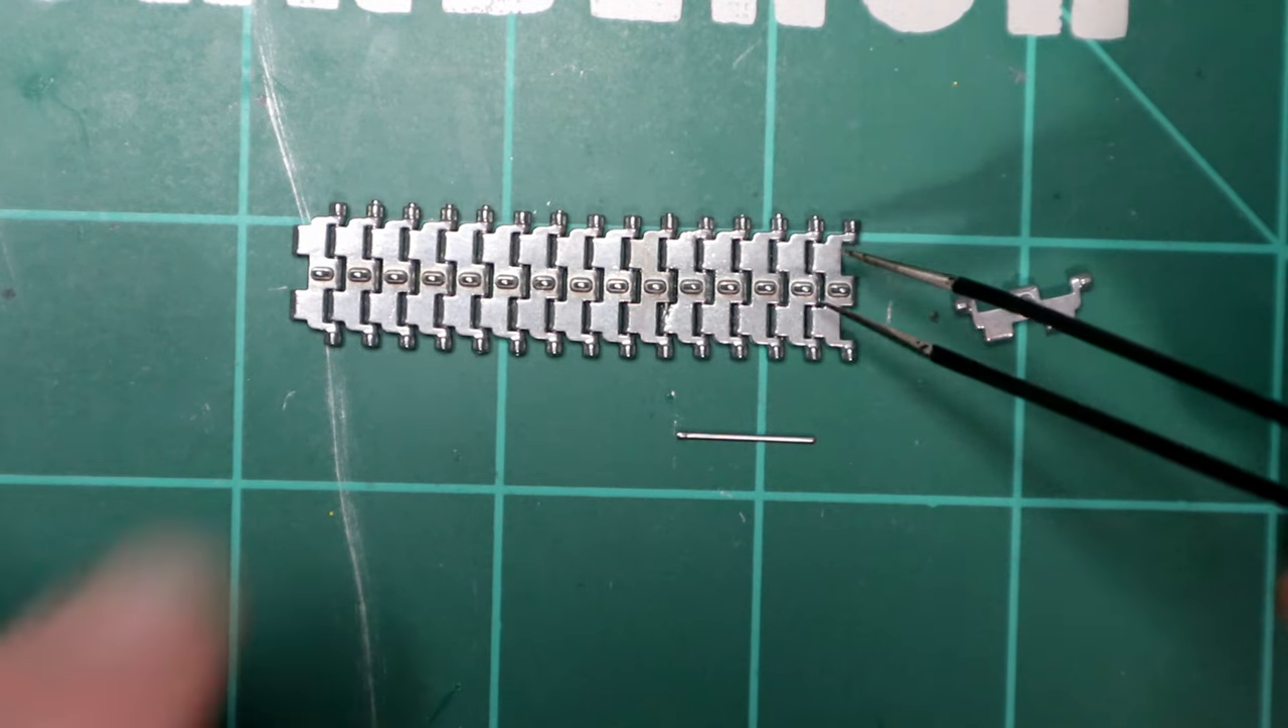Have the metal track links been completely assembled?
No.